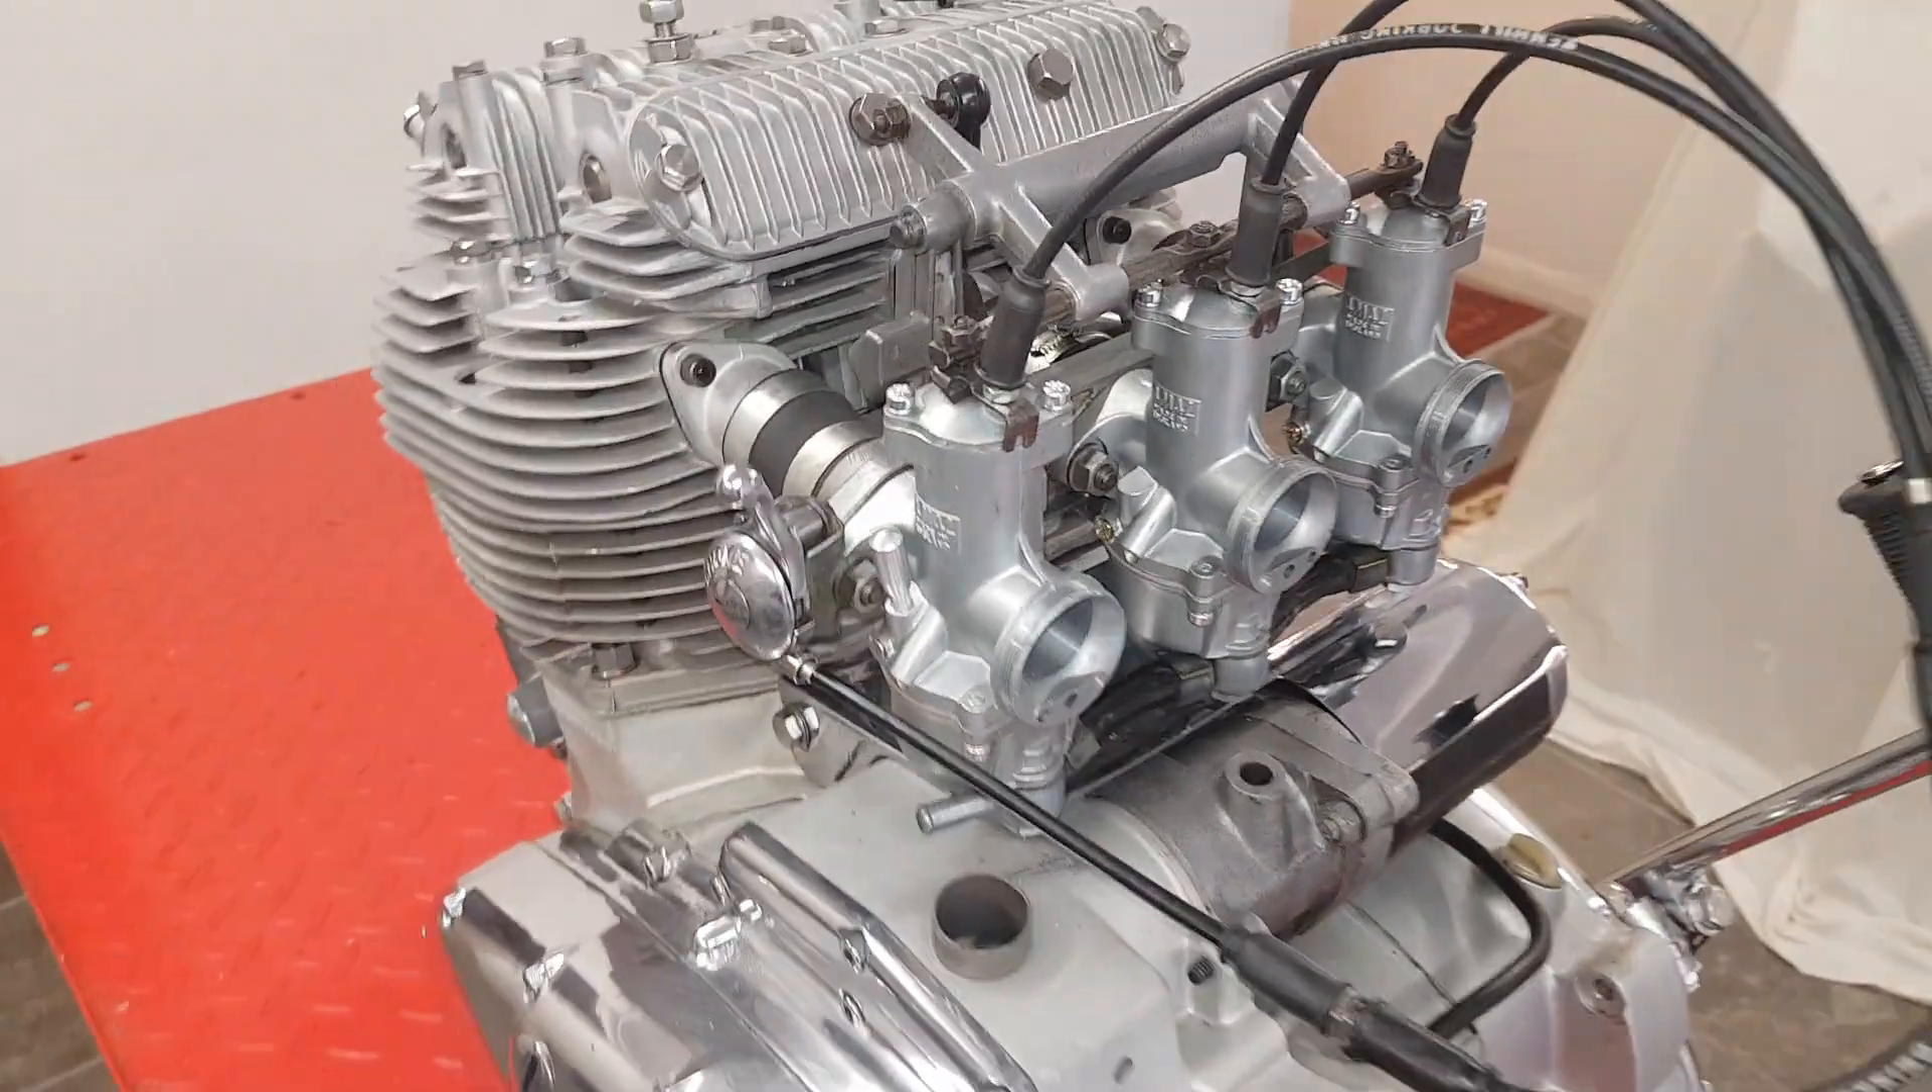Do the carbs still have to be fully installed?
No.